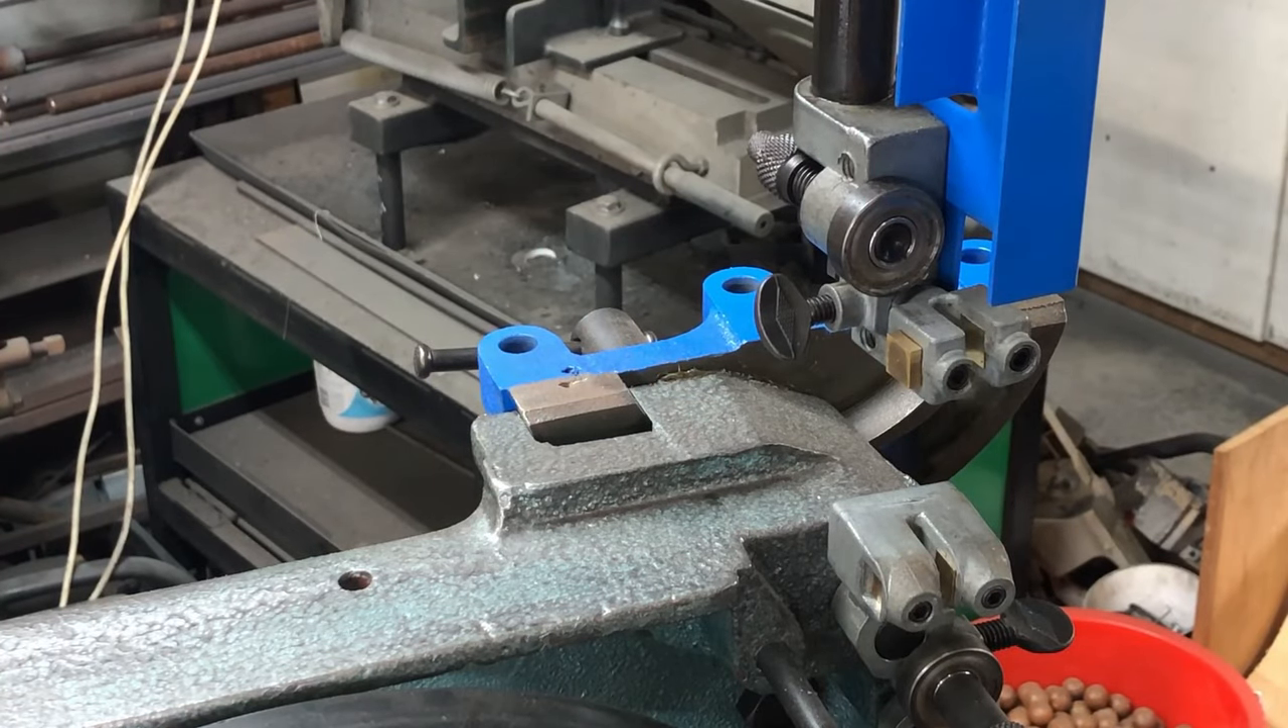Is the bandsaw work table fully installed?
No.